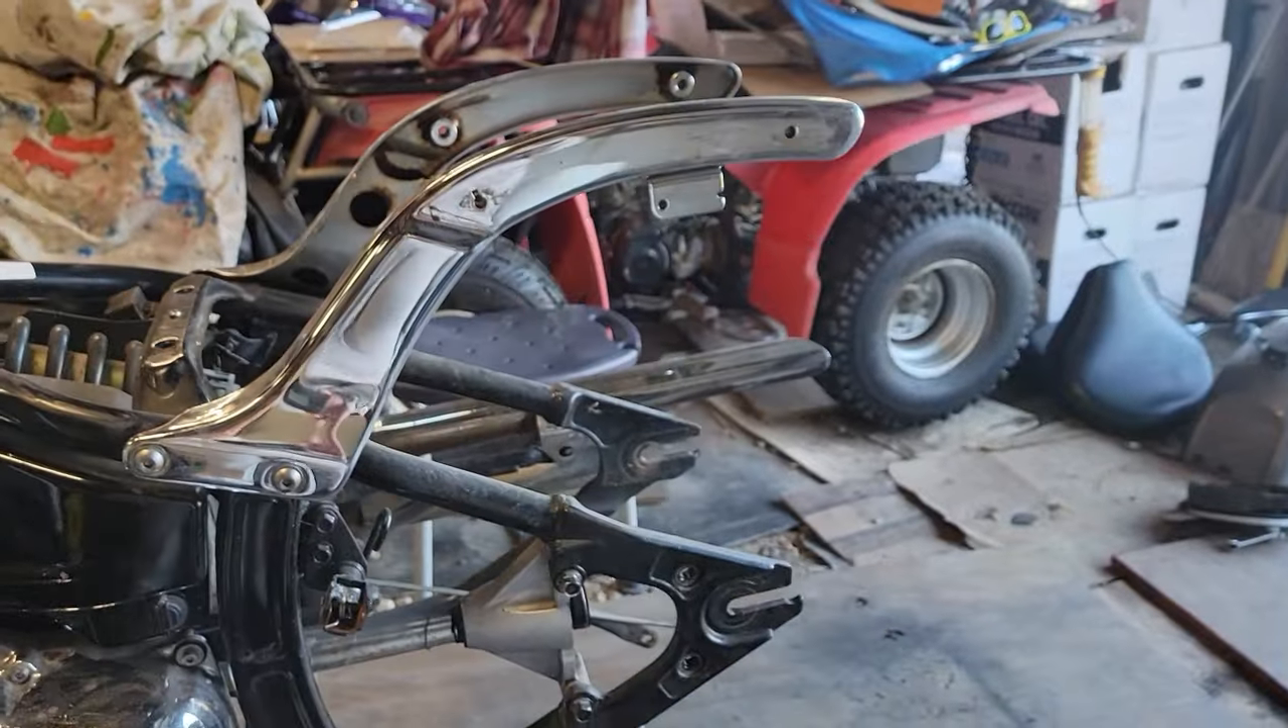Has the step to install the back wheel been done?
No.